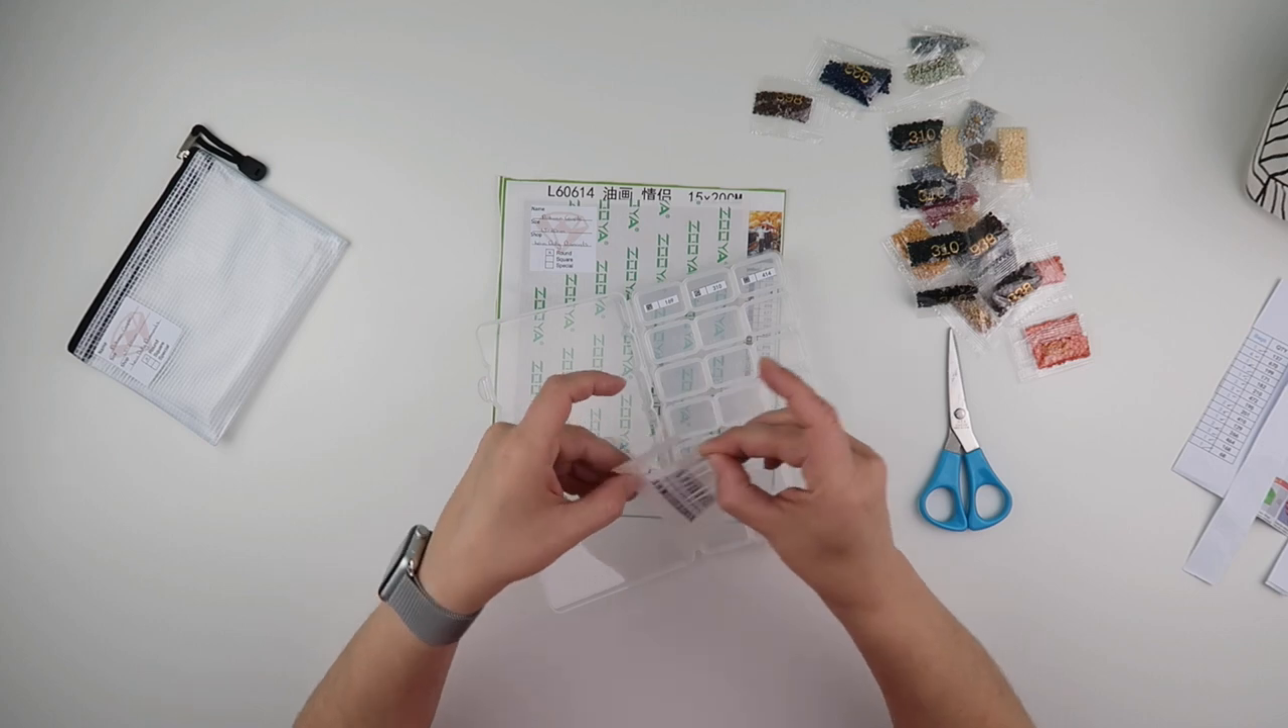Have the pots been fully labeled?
No.